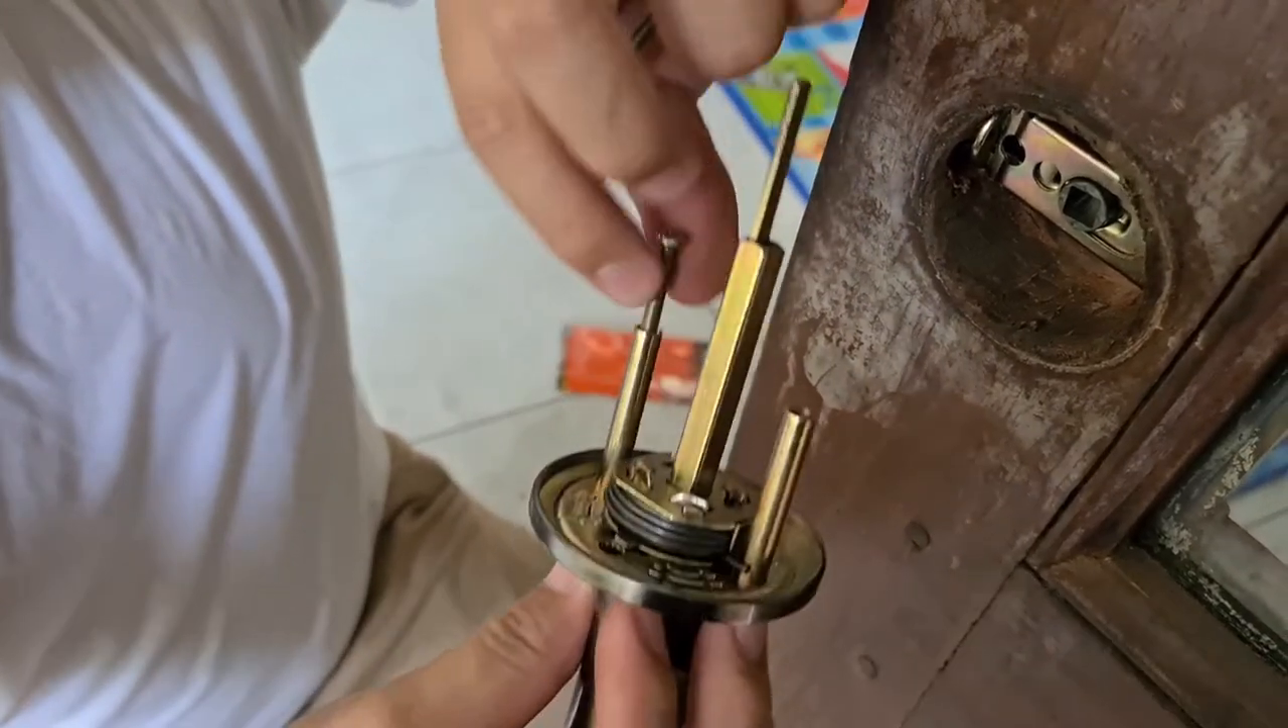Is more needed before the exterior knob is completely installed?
Yes.